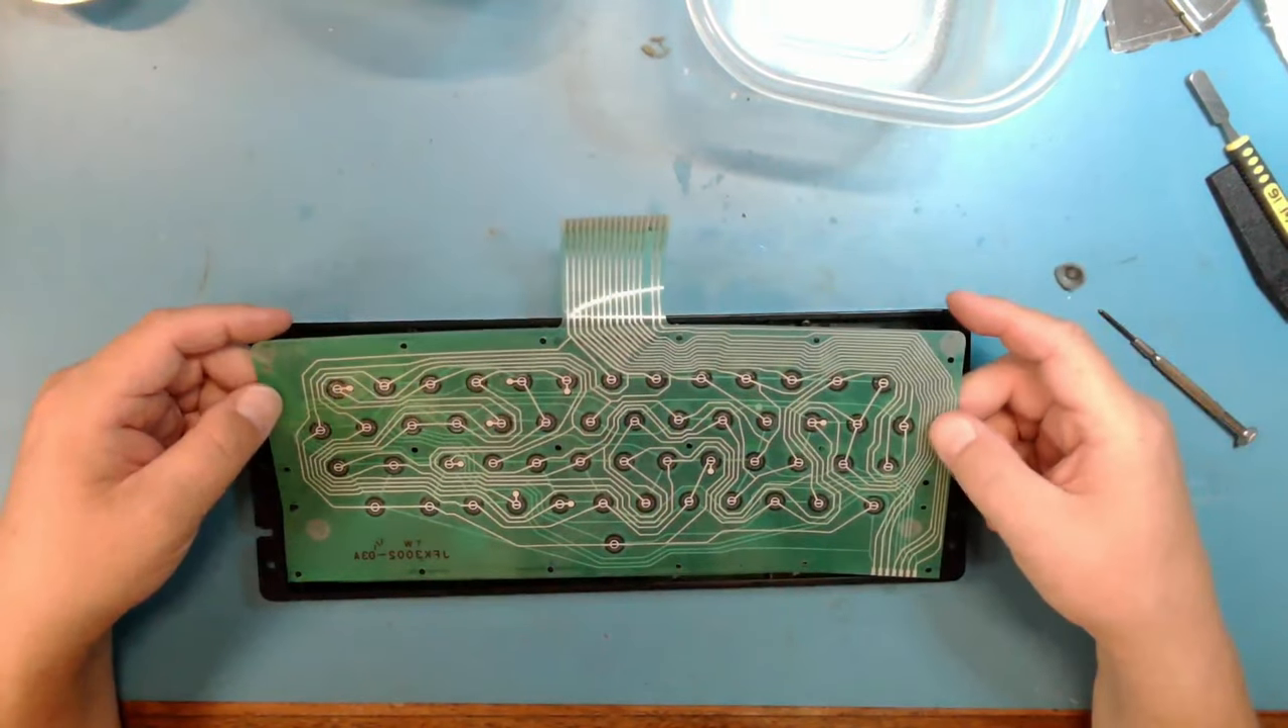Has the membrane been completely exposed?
Yes.